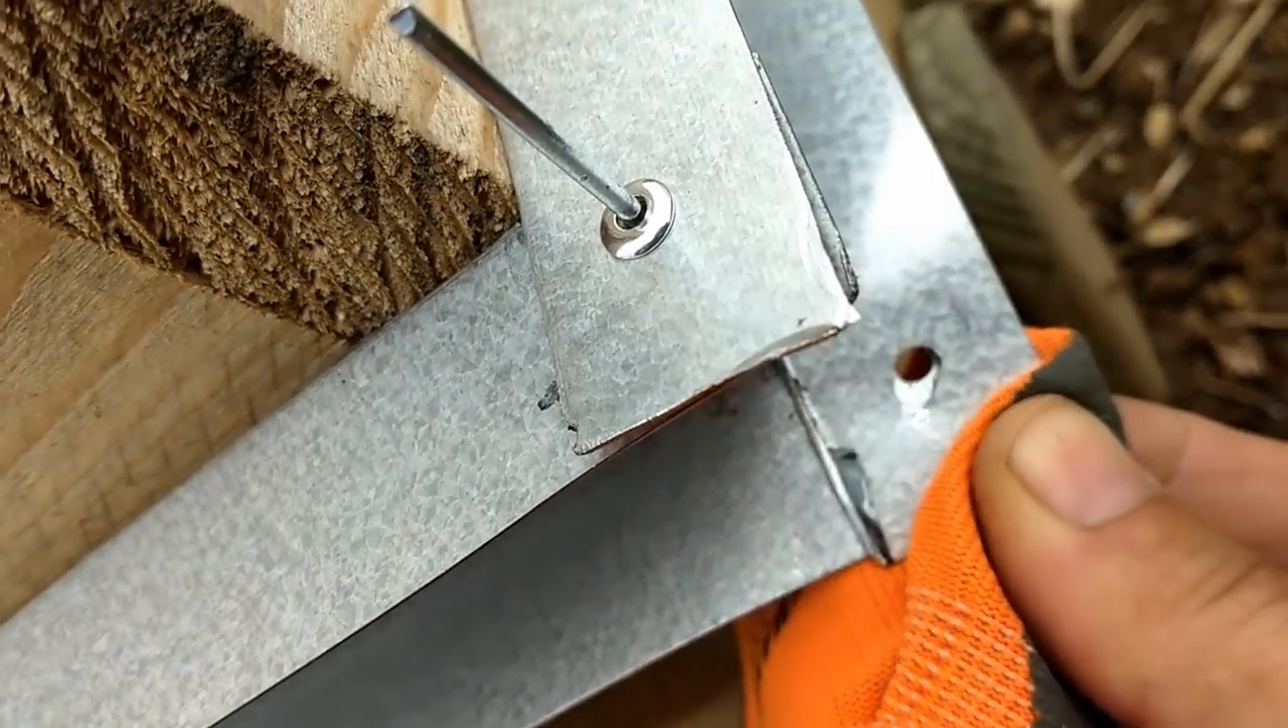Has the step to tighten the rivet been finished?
No.